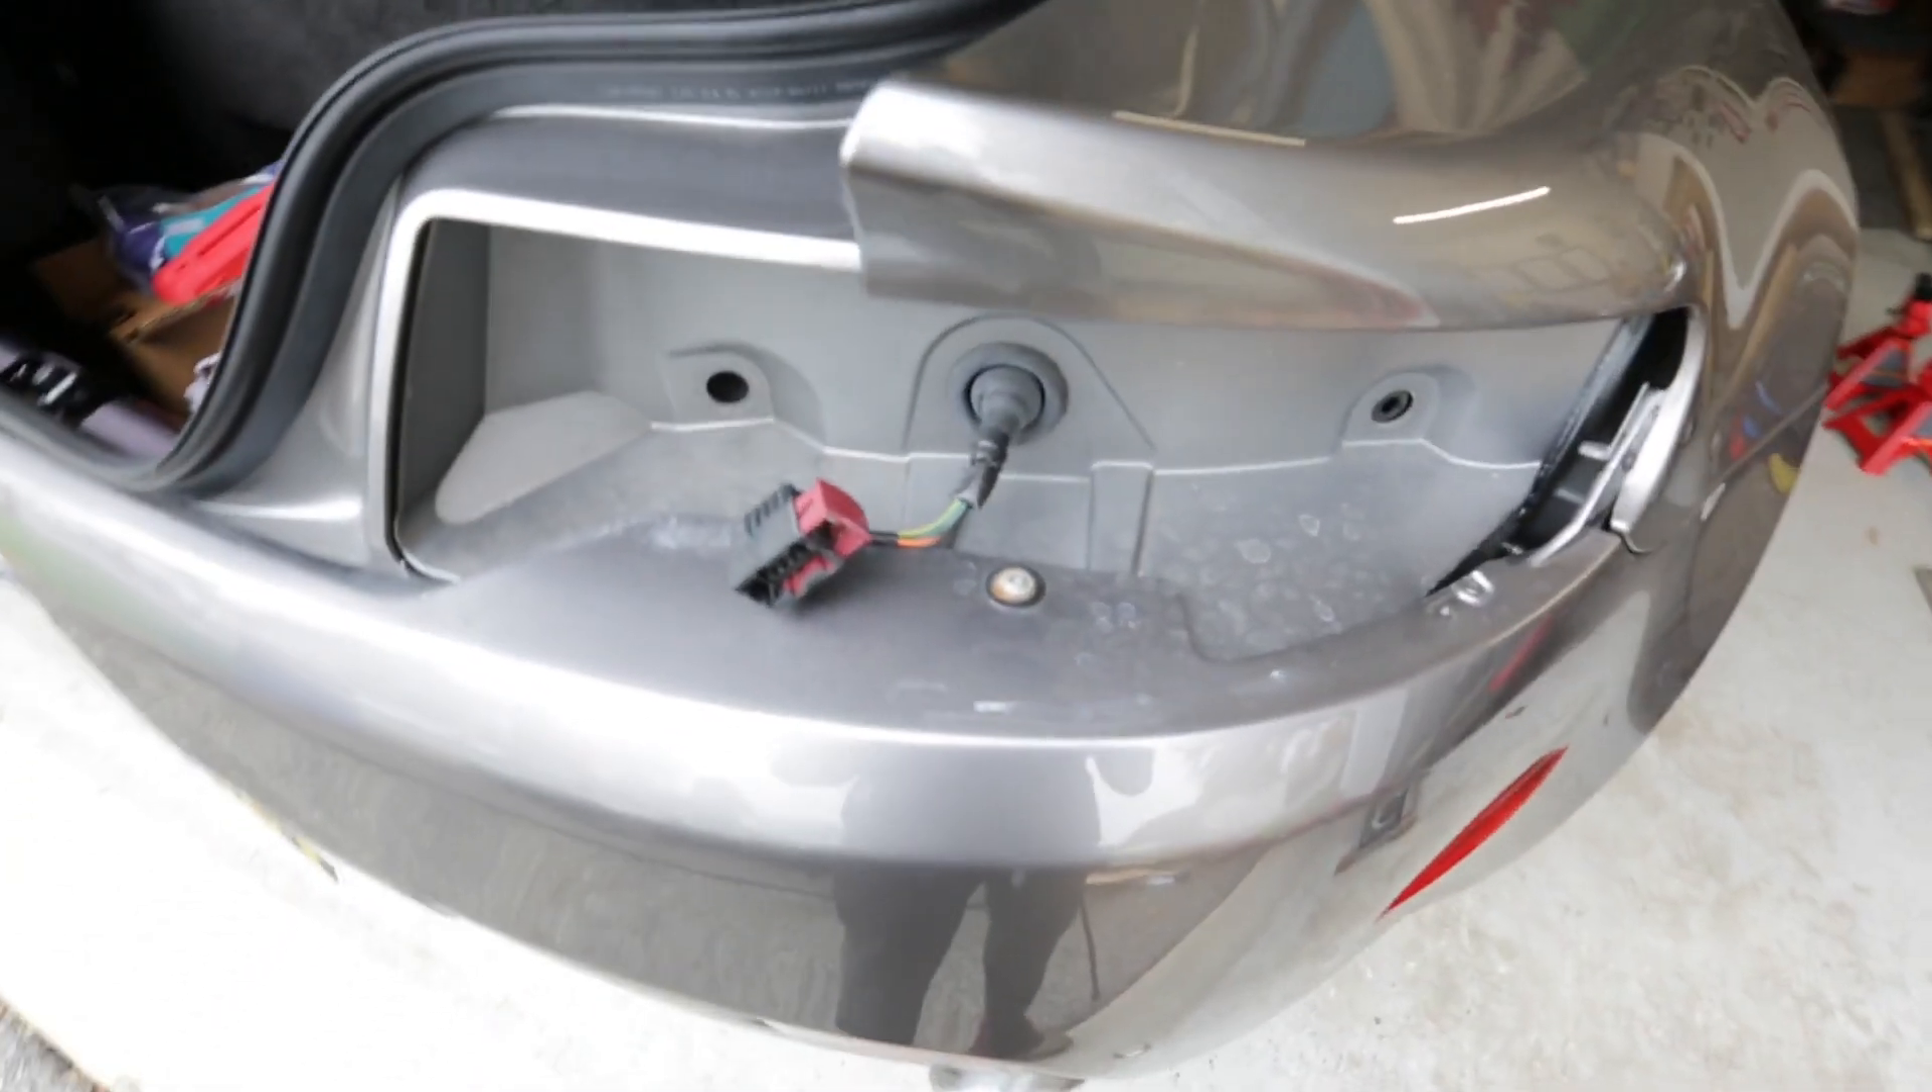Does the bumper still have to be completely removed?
Yes.